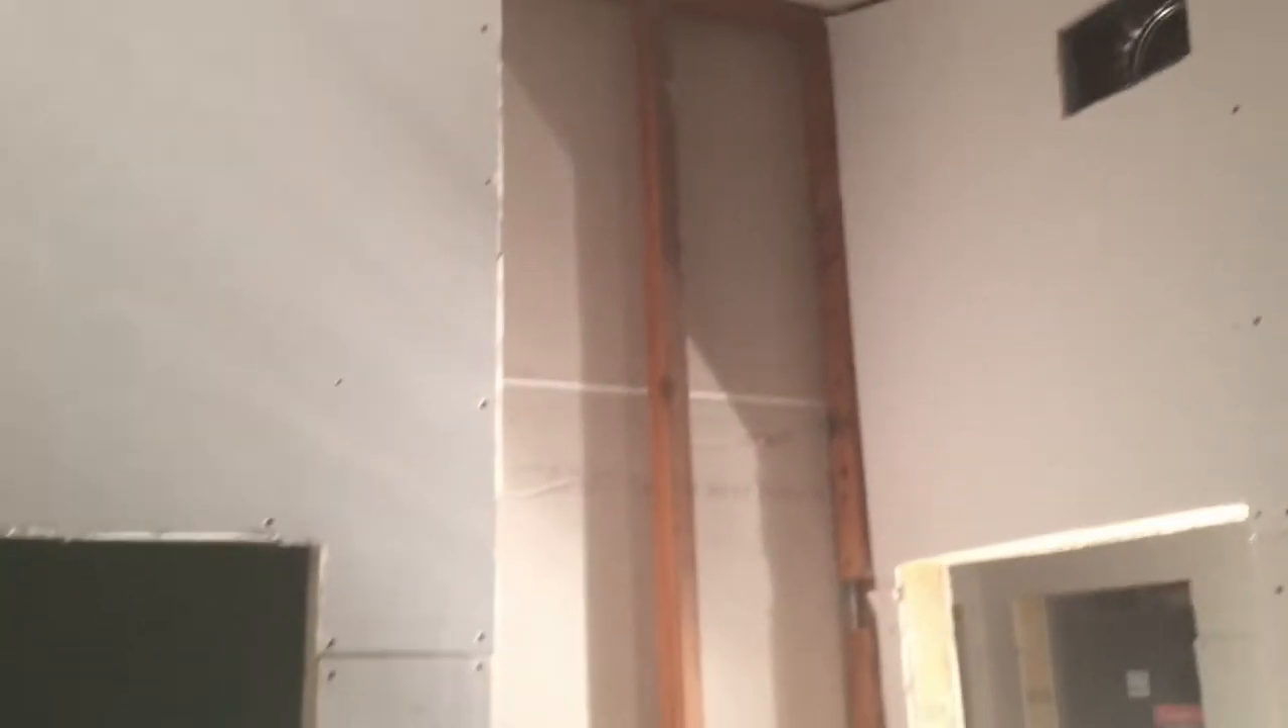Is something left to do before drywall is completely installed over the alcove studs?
Yes.